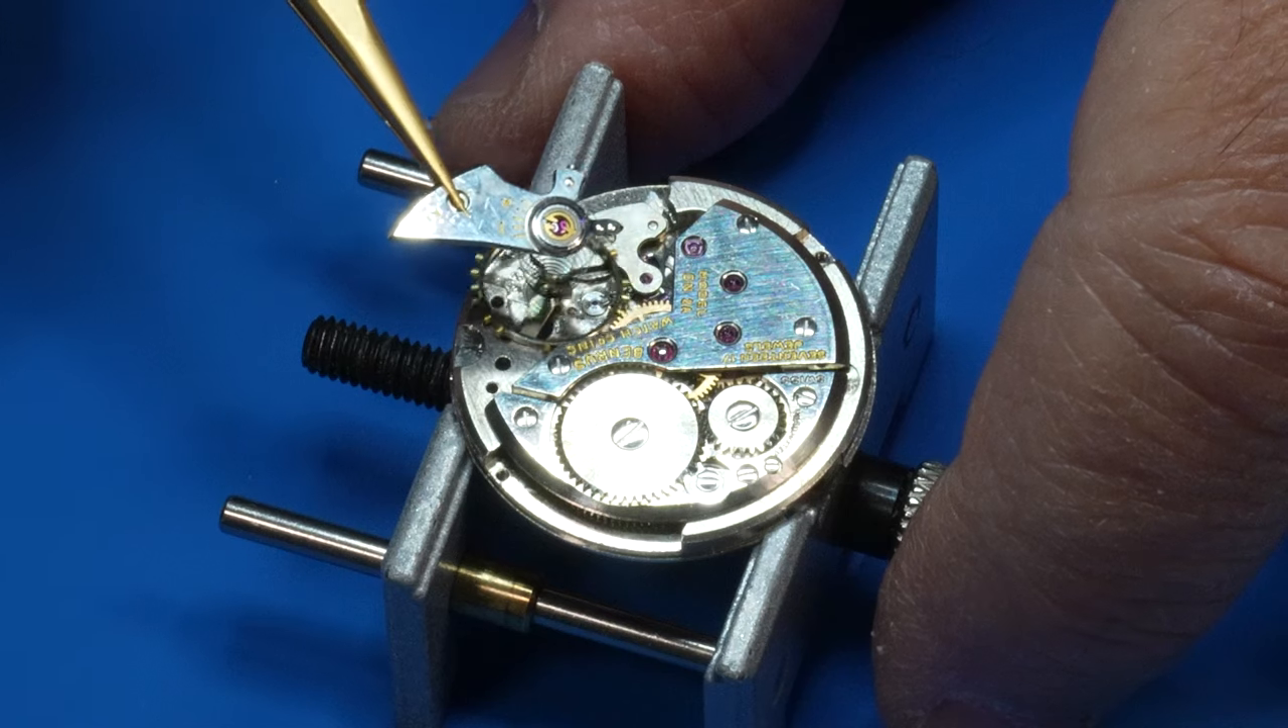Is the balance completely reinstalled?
No.